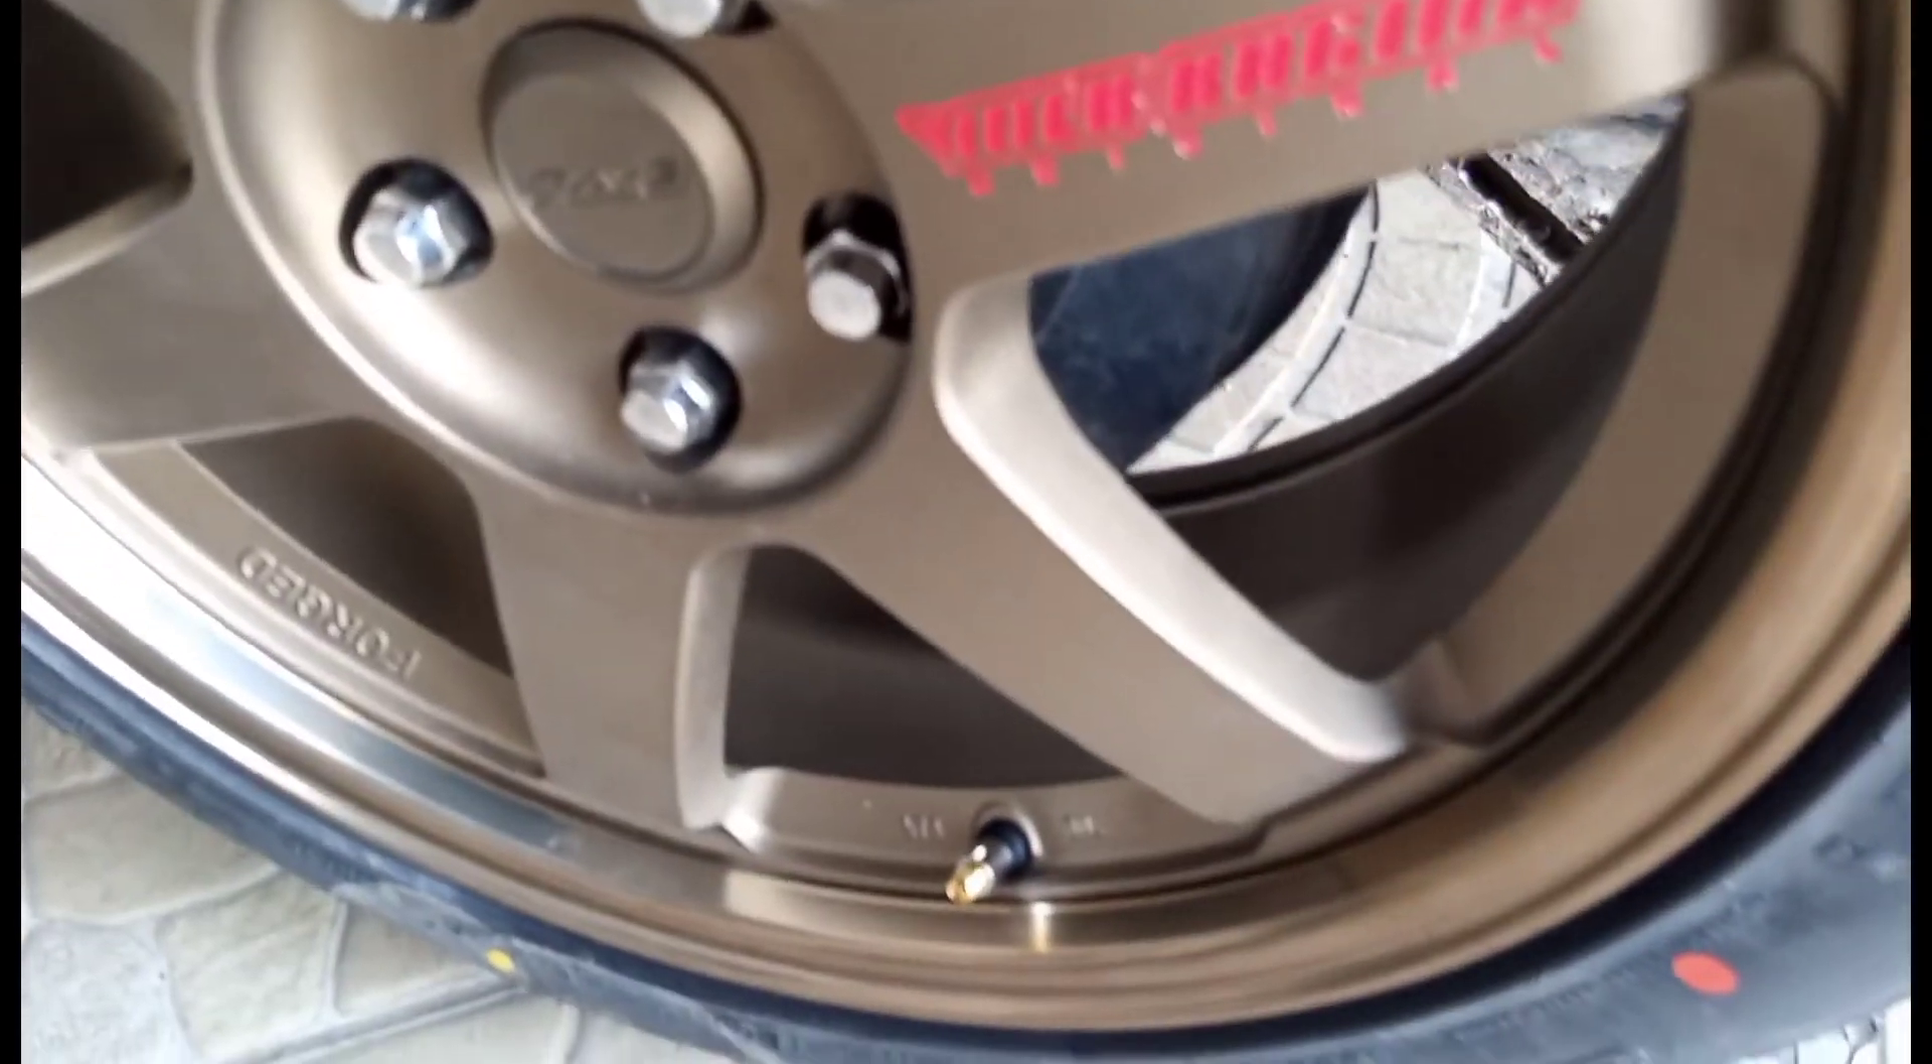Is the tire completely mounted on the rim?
Yes.